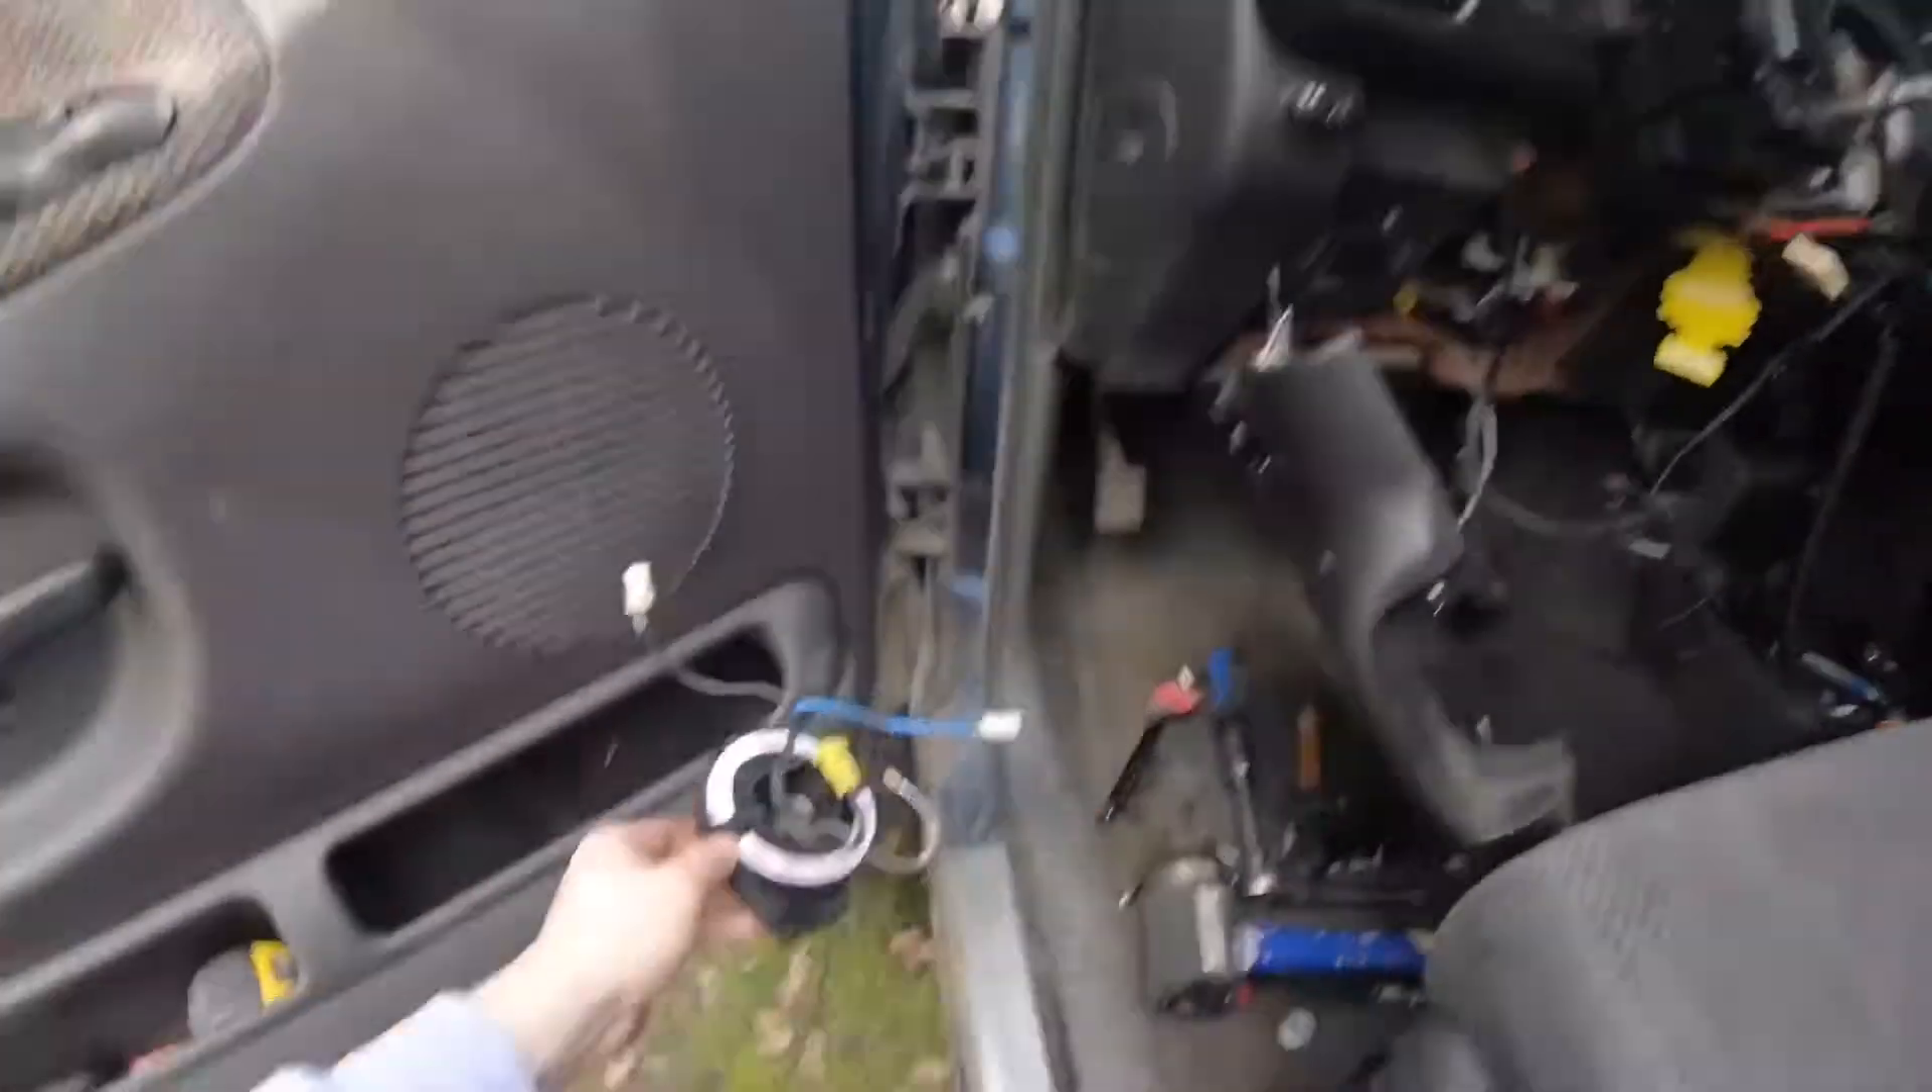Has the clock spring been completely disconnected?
Yes.